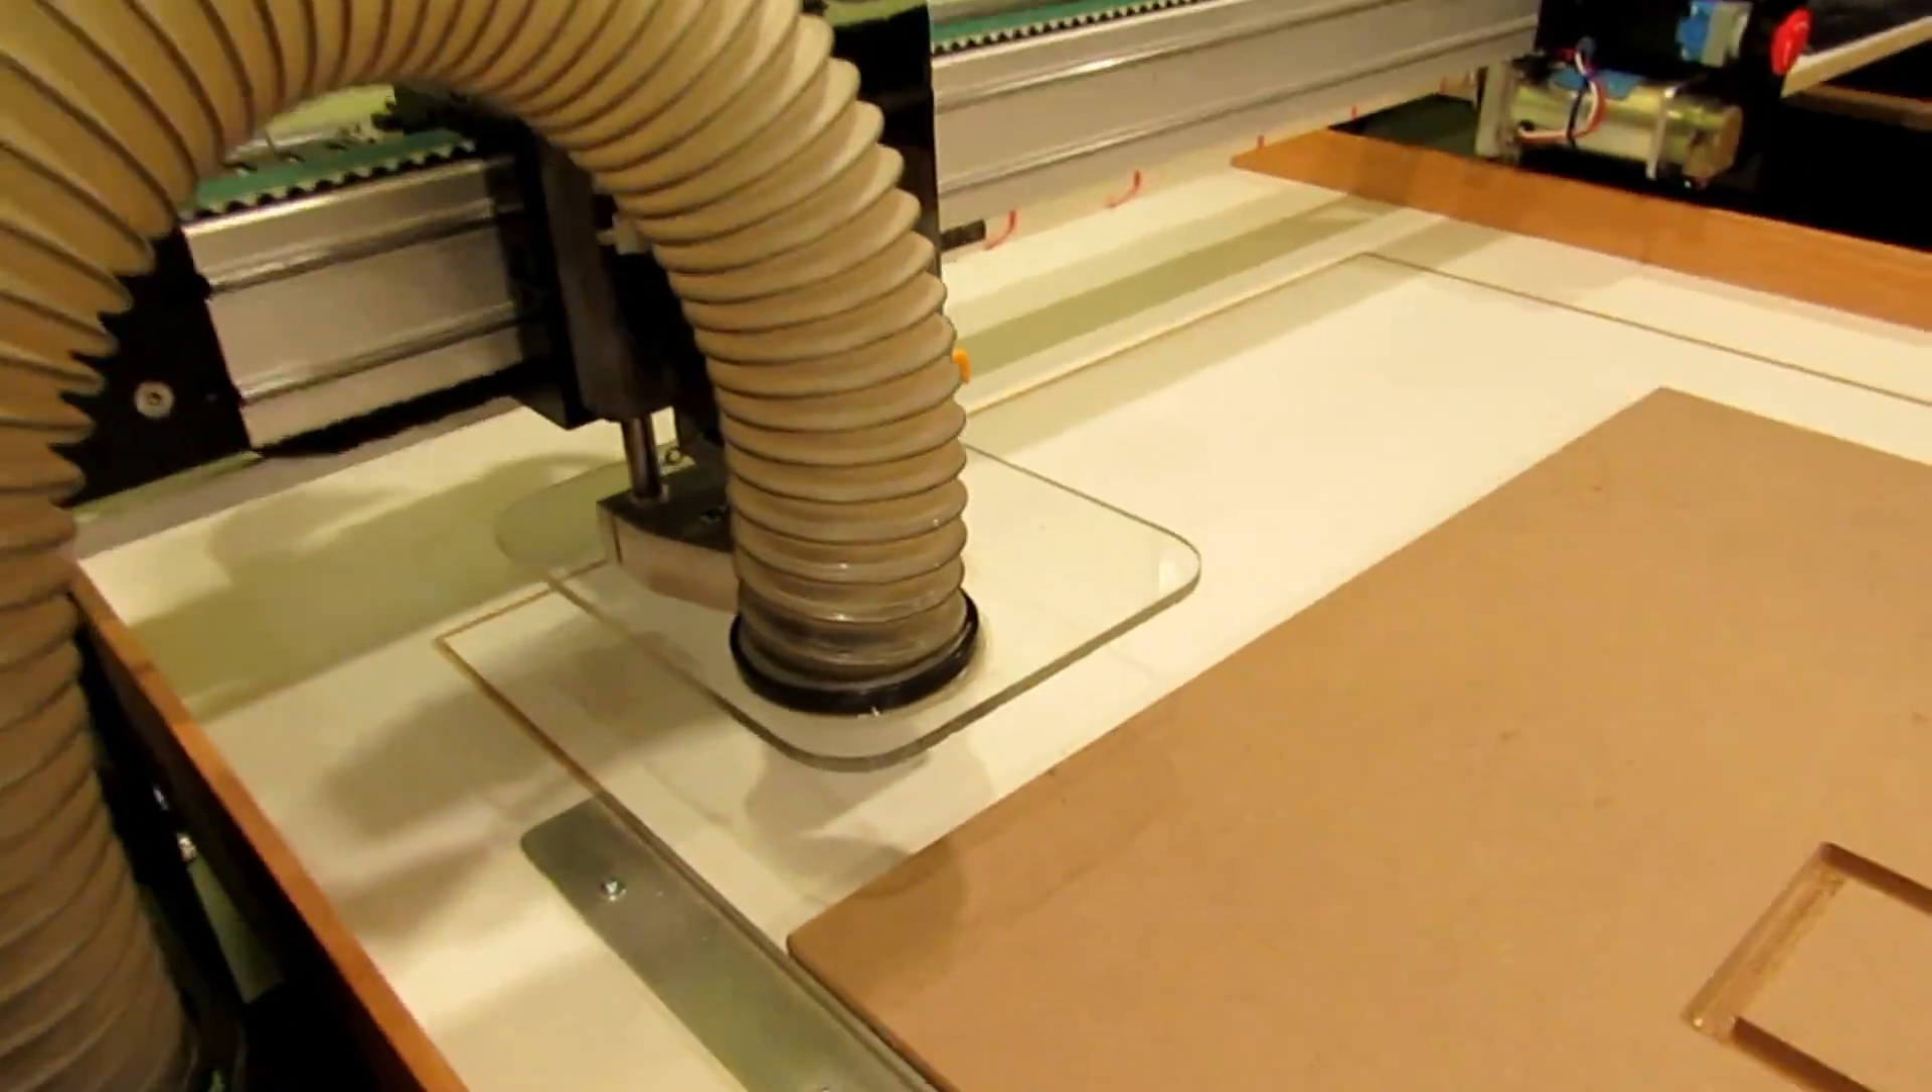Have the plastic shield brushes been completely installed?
No.